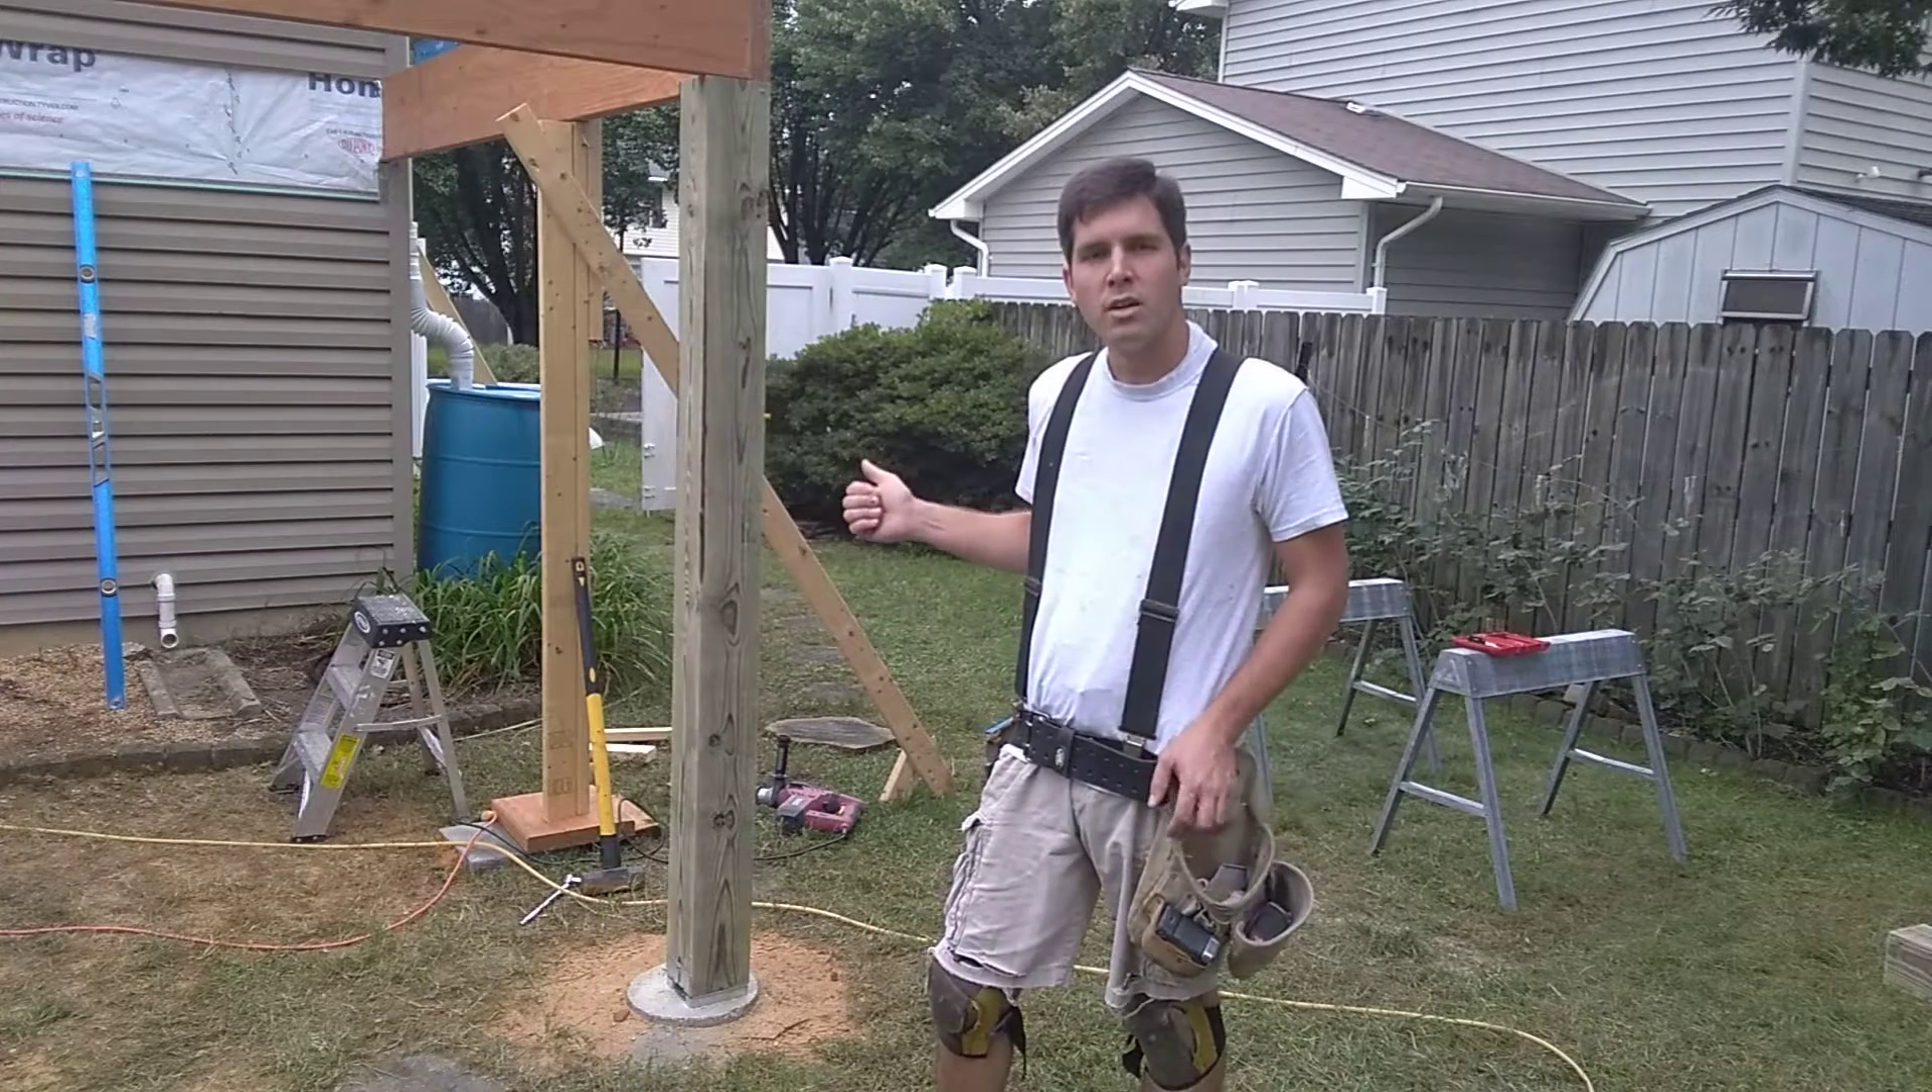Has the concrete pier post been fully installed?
Yes.